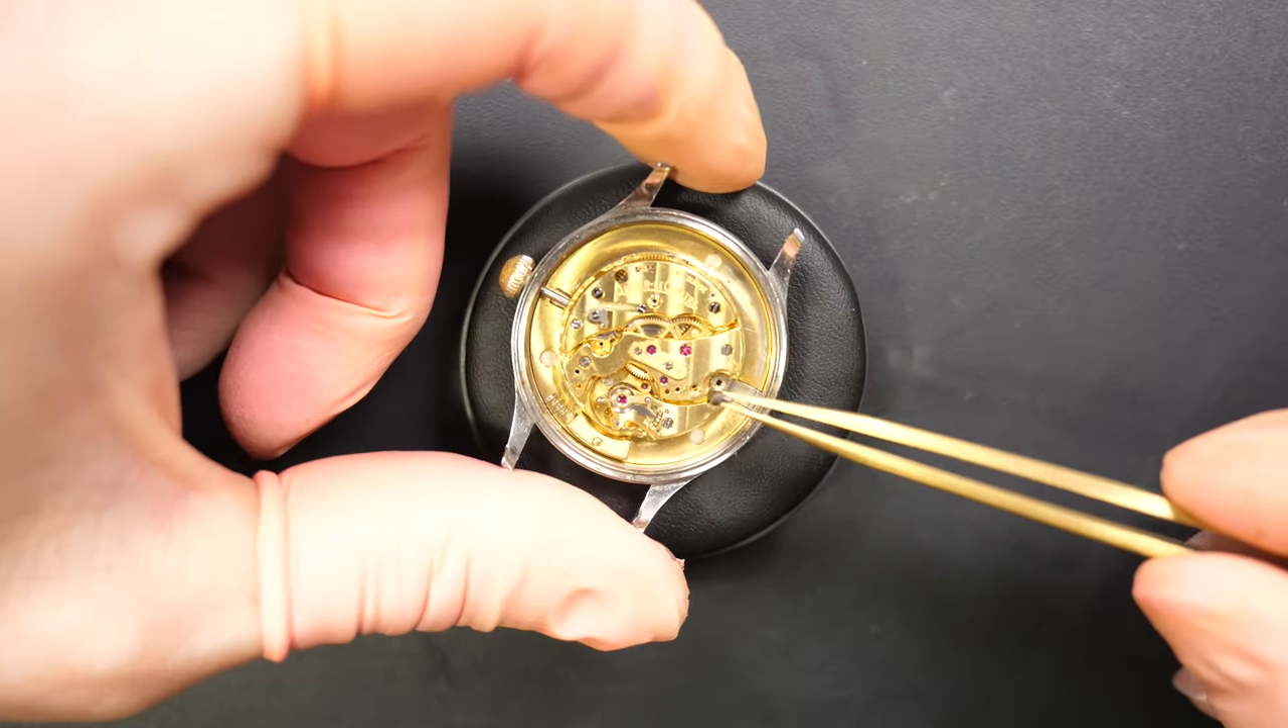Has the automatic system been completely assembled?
No.